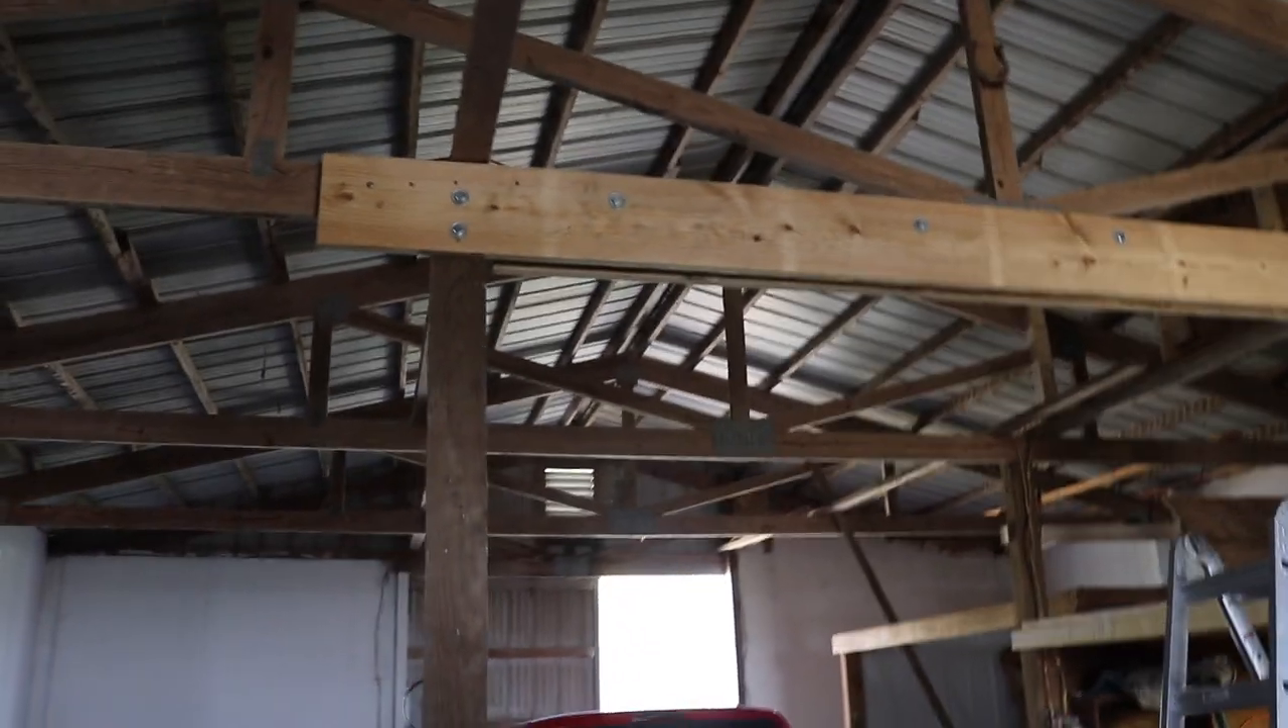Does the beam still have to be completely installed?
No.